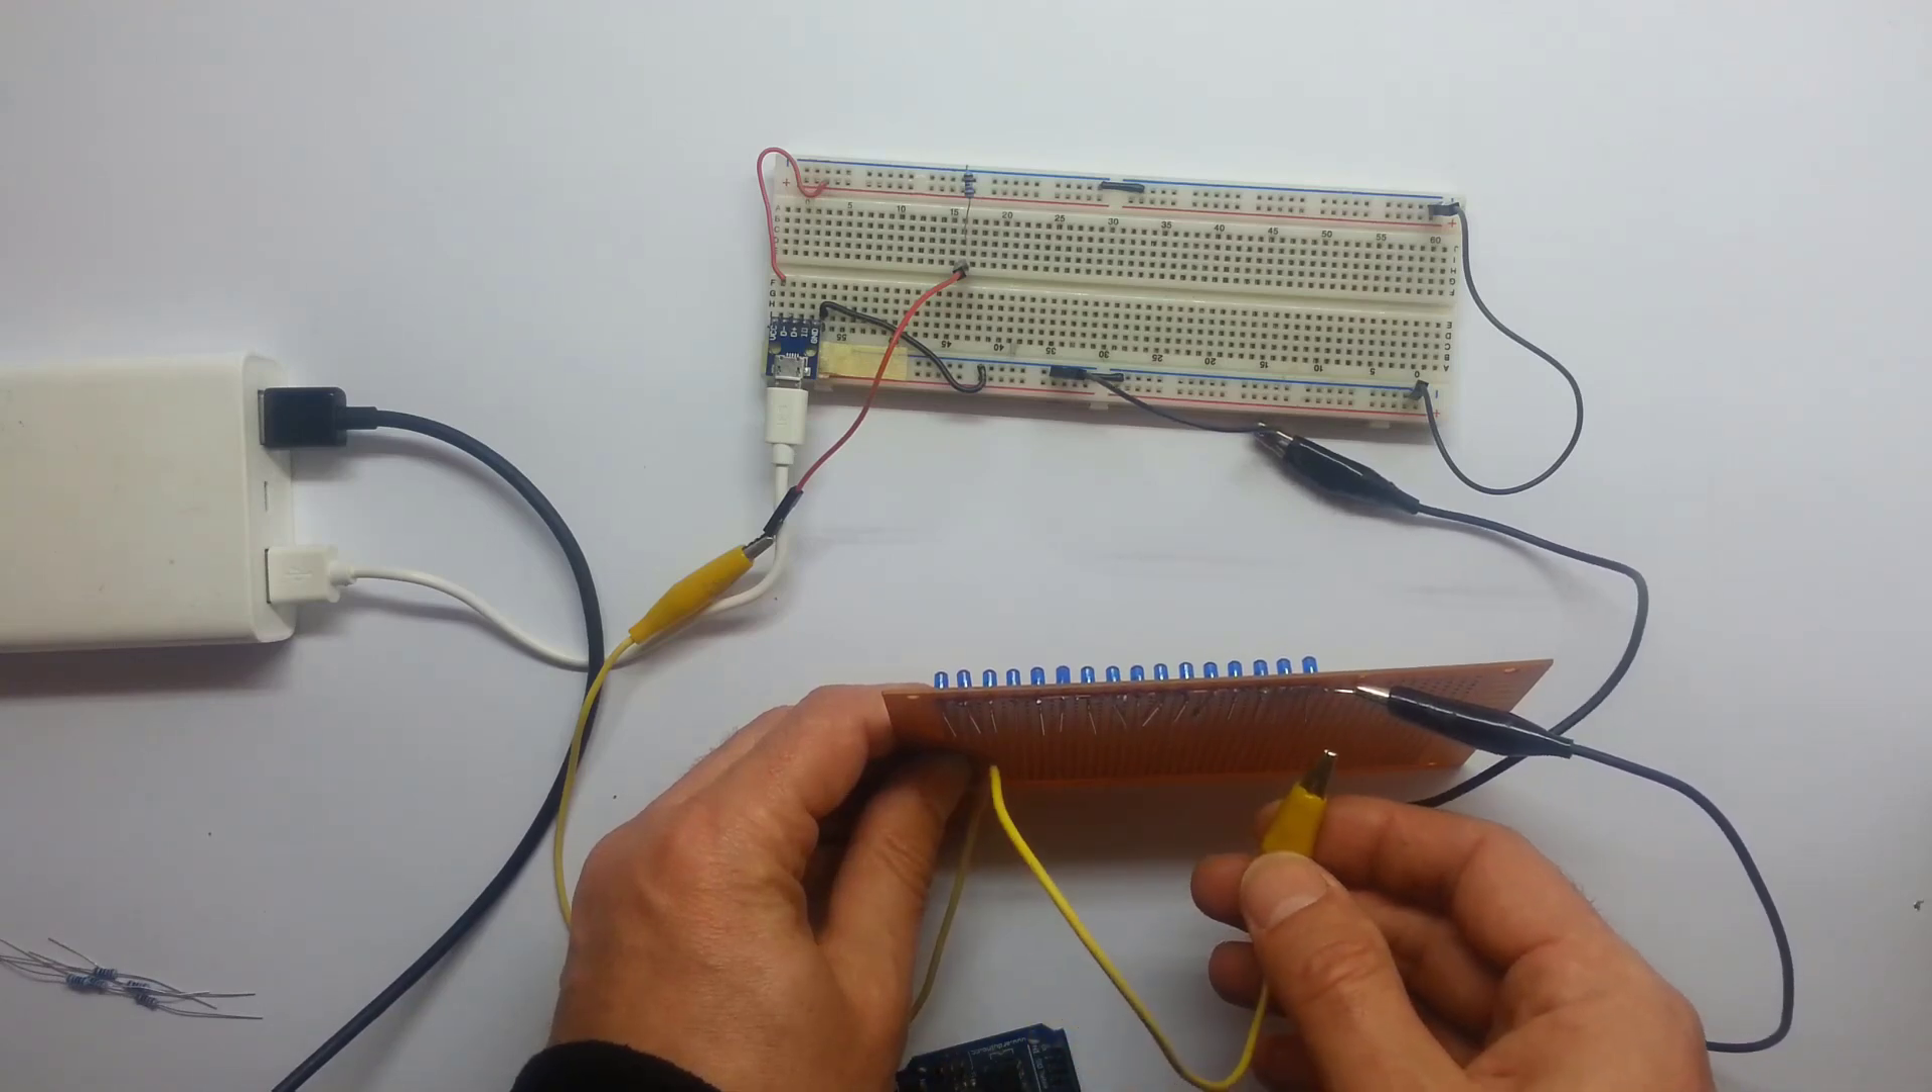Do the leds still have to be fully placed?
No.